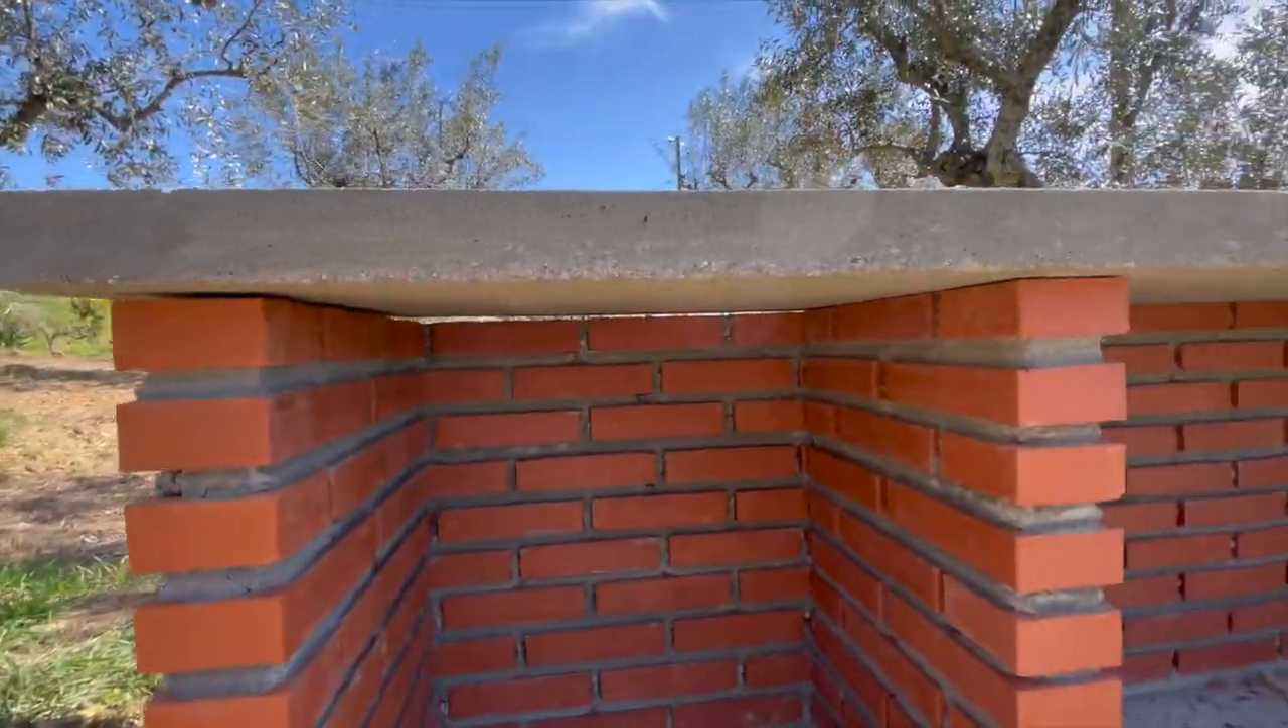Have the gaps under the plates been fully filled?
No.